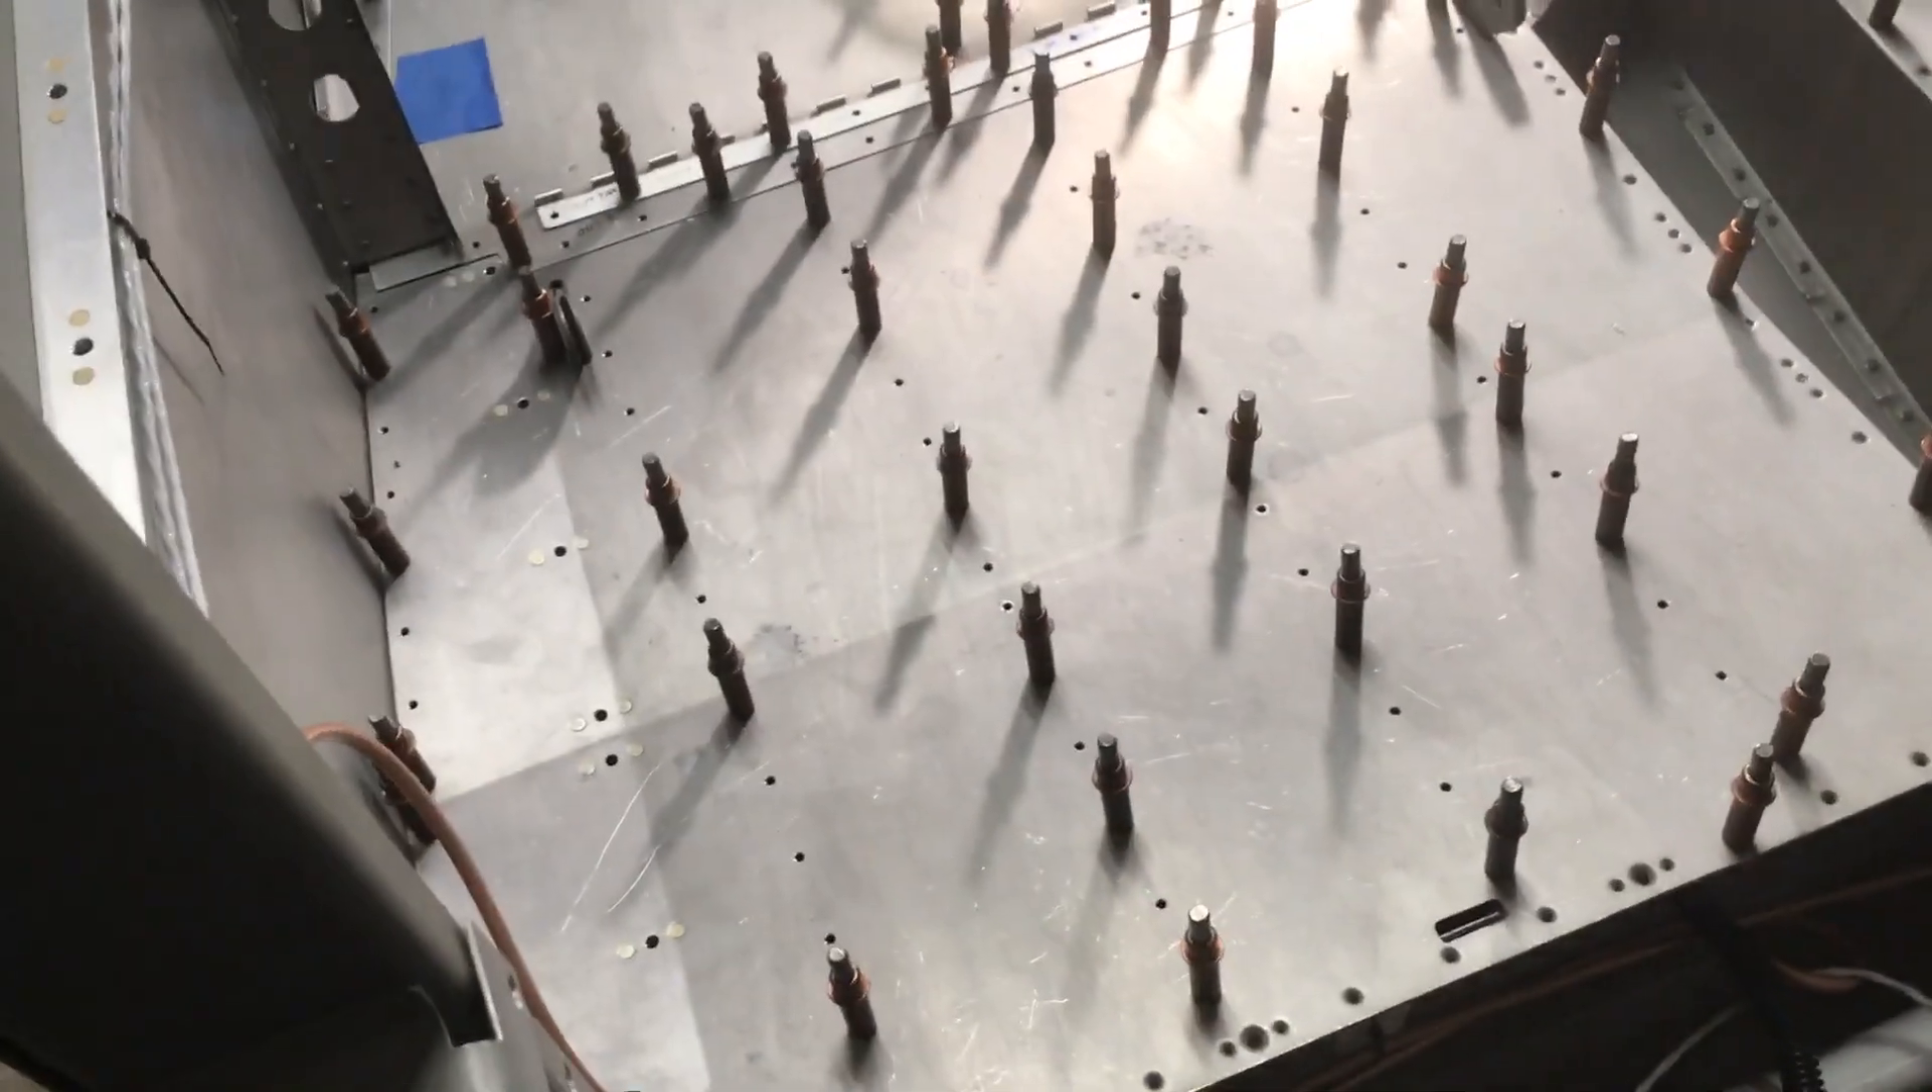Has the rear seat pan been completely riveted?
No.